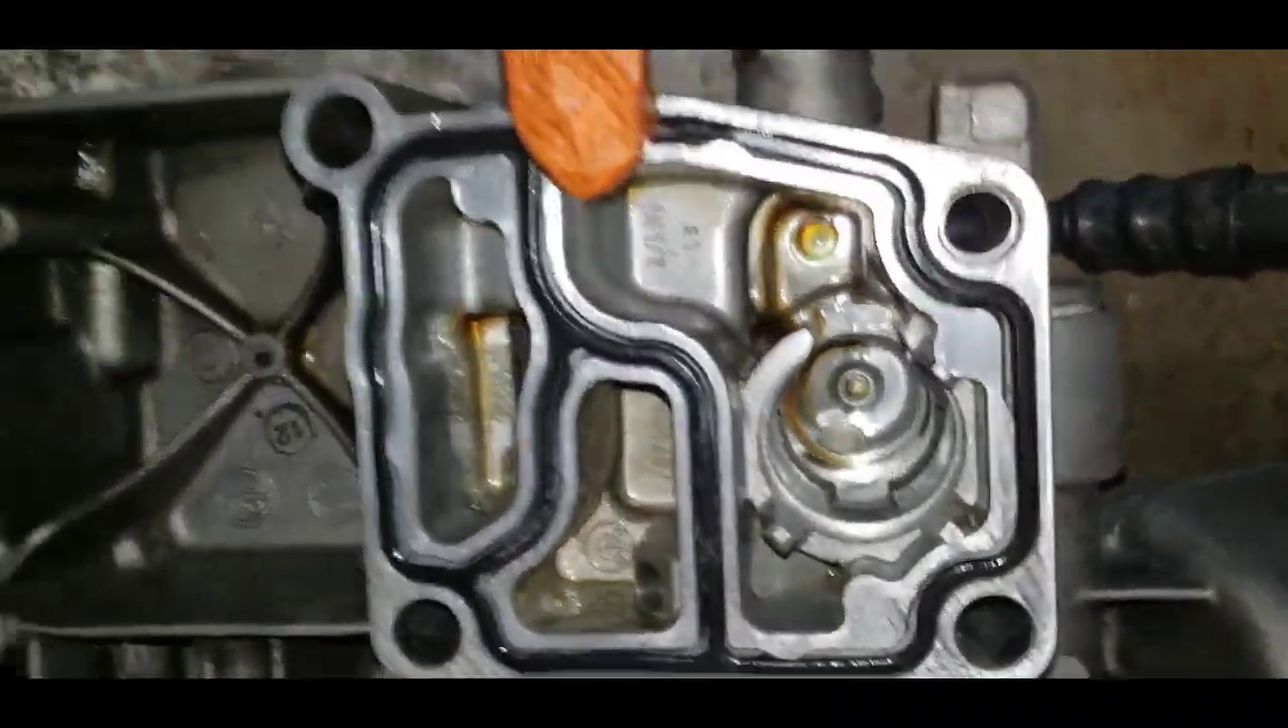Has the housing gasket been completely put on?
Yes.